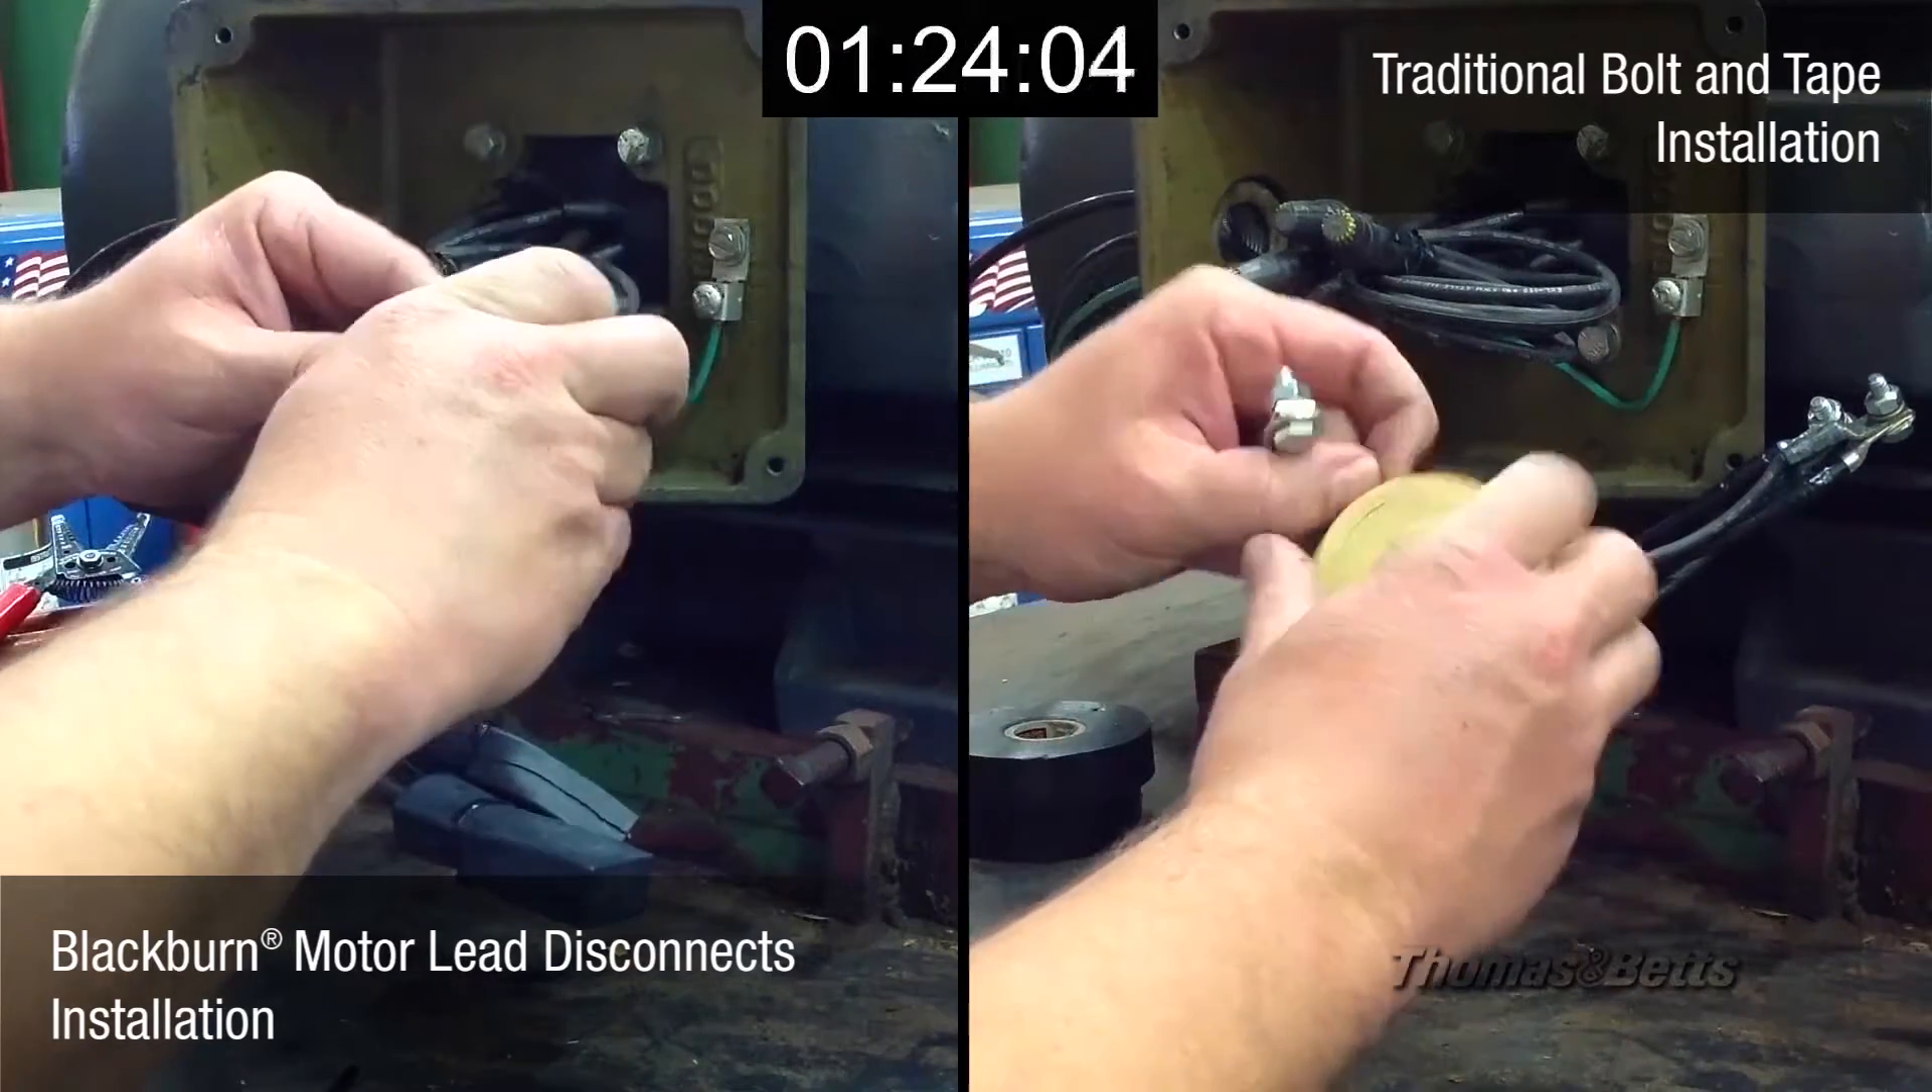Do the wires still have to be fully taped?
Yes.